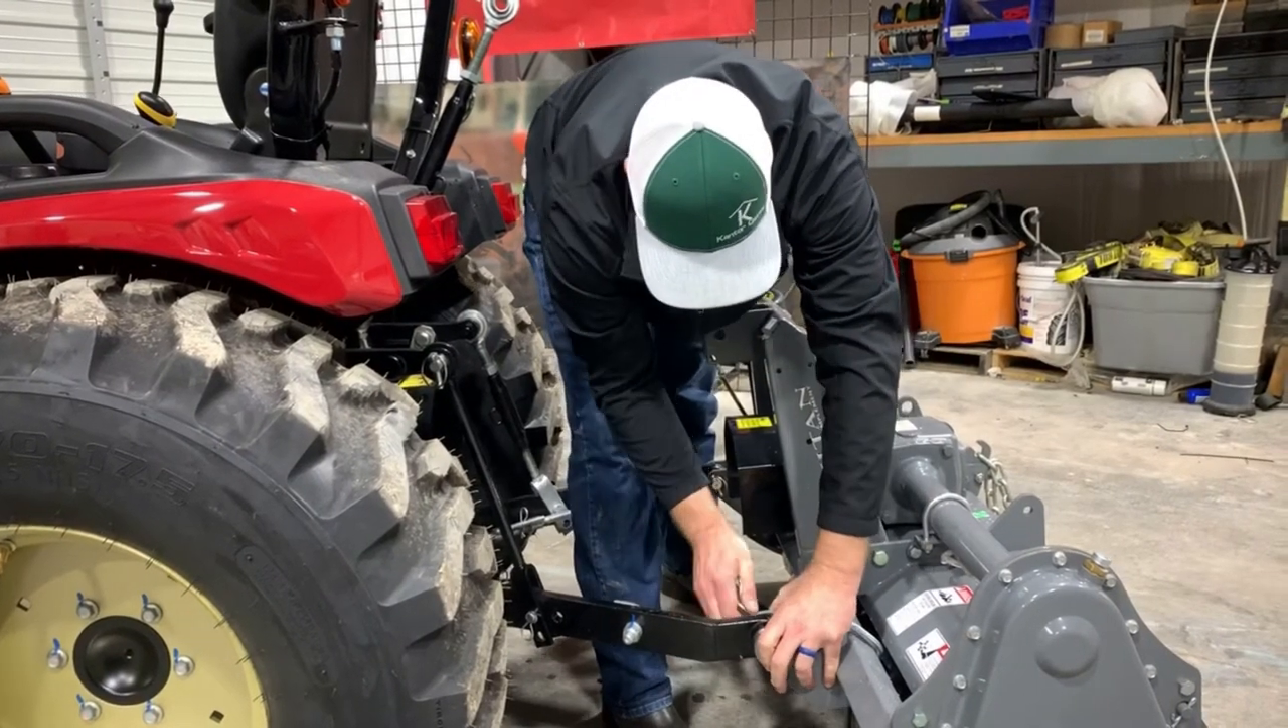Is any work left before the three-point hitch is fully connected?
Yes.